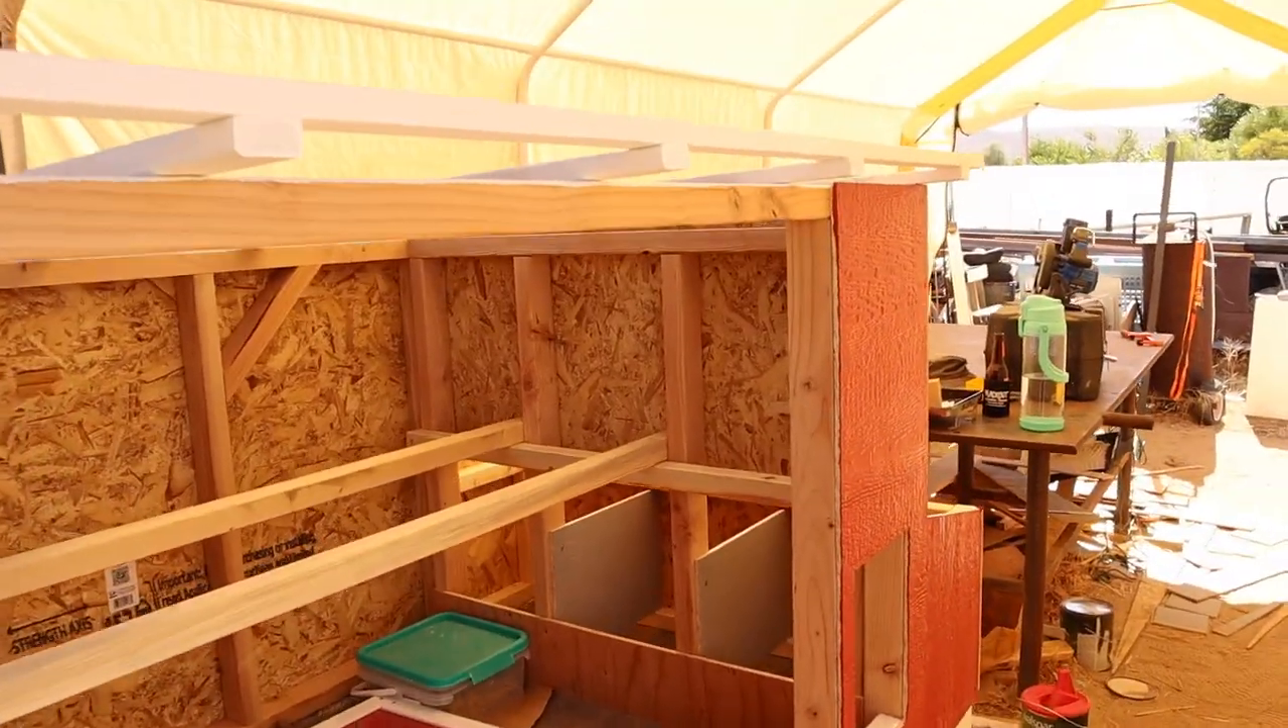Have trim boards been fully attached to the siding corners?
No.